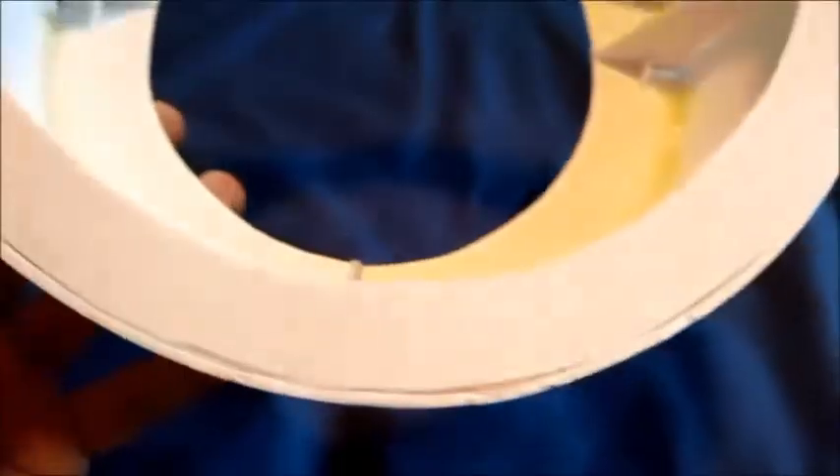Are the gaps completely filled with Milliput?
No.